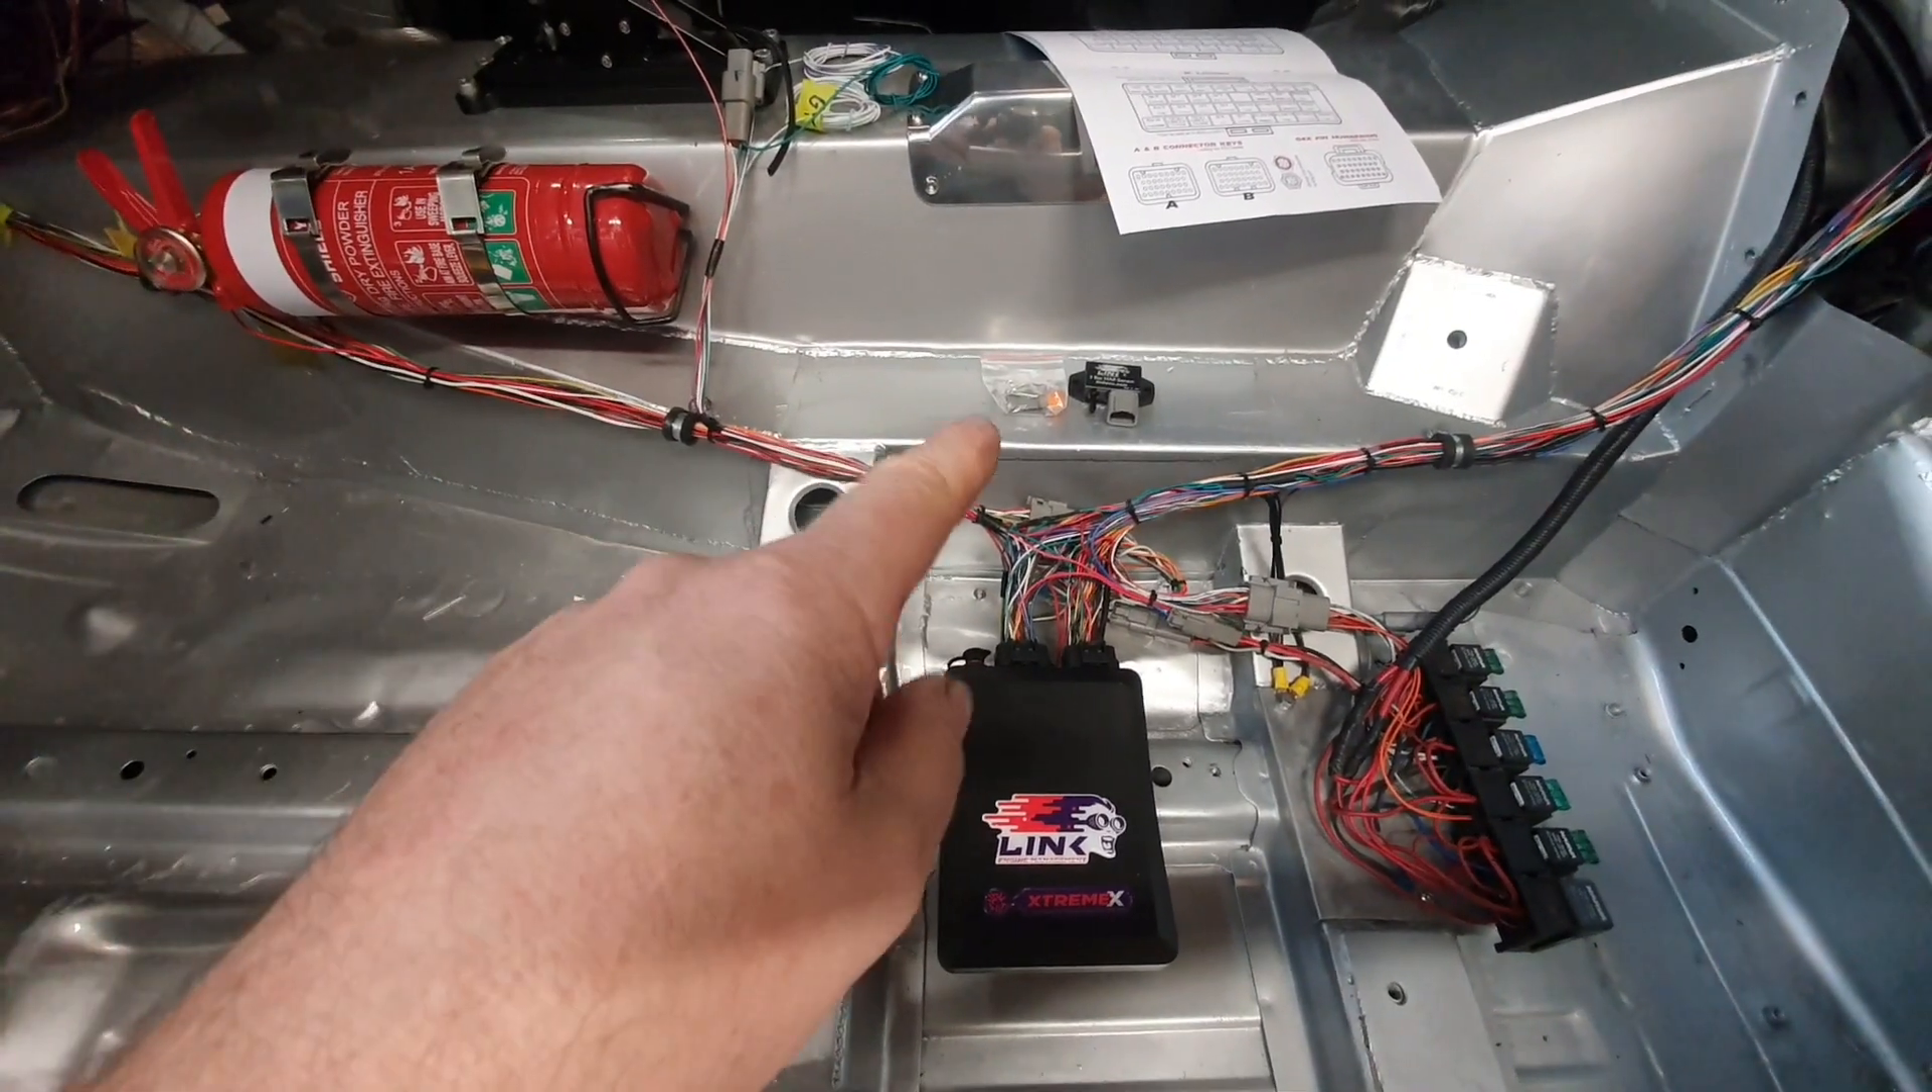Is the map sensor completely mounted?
No.